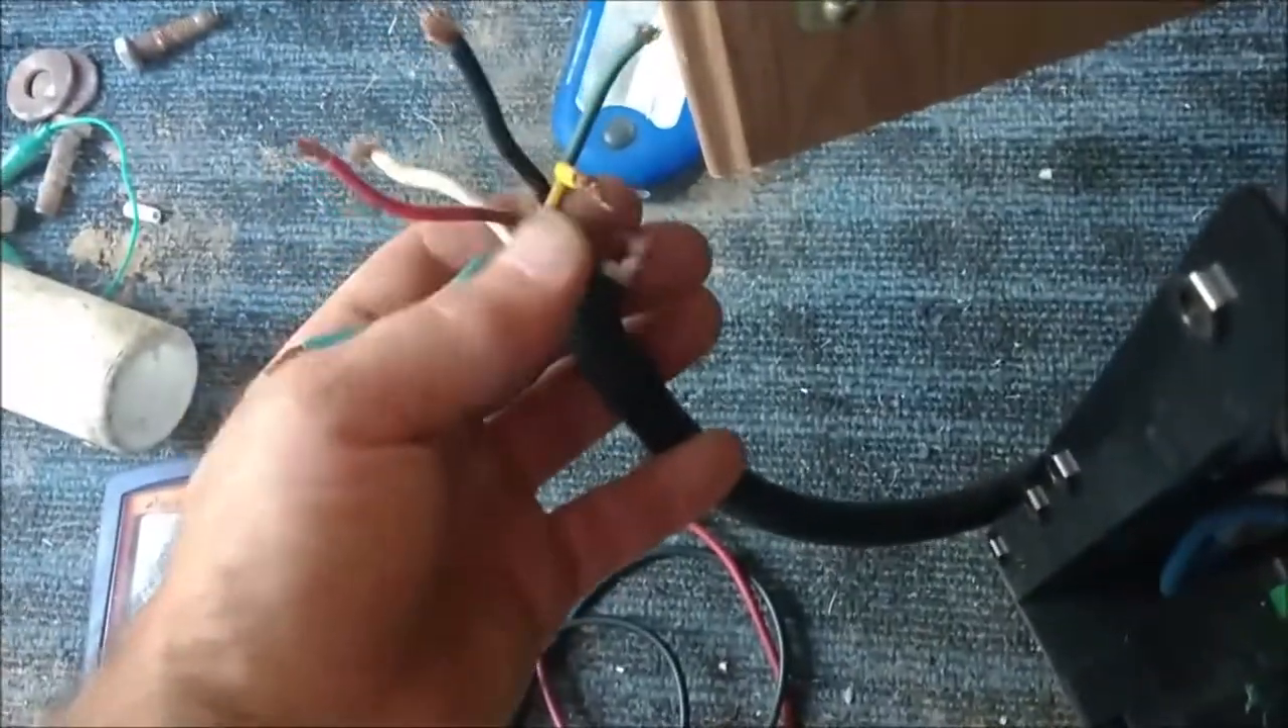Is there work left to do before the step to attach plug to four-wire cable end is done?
Yes.